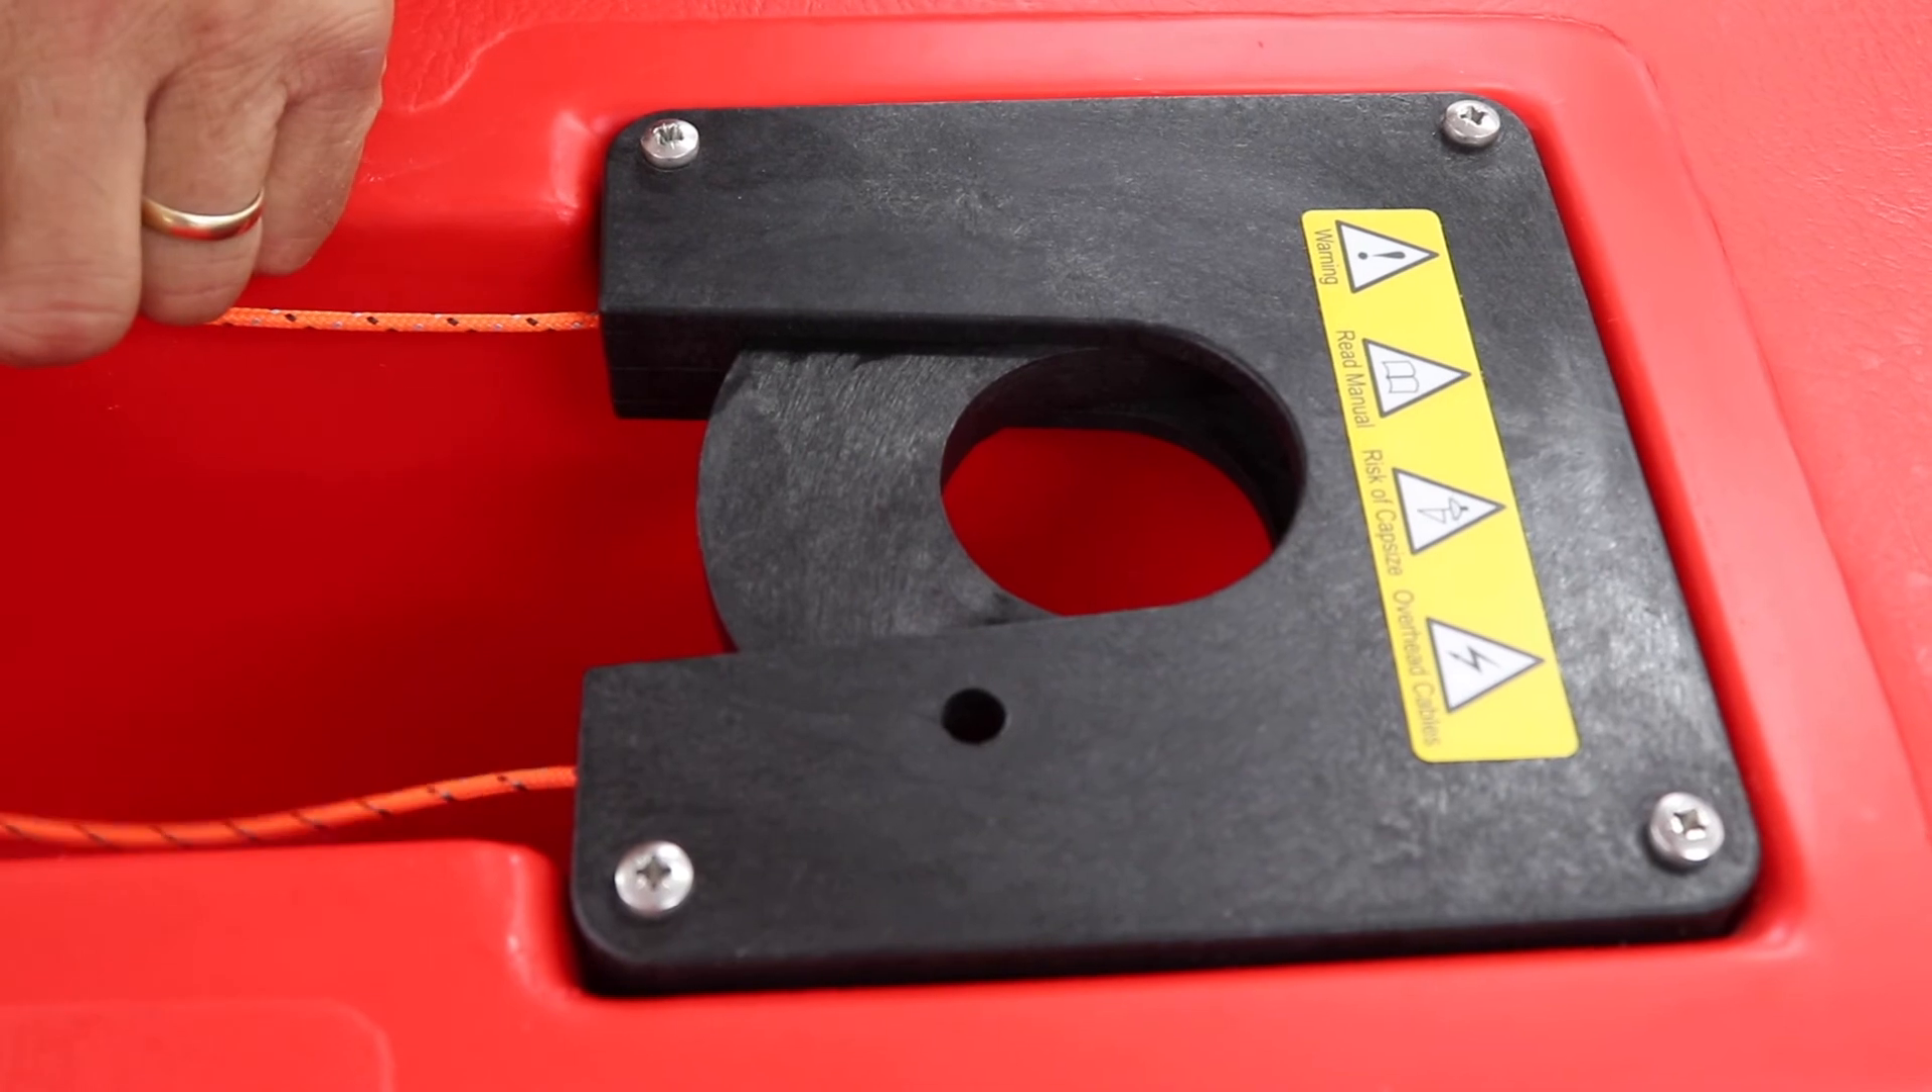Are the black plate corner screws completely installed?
Yes.